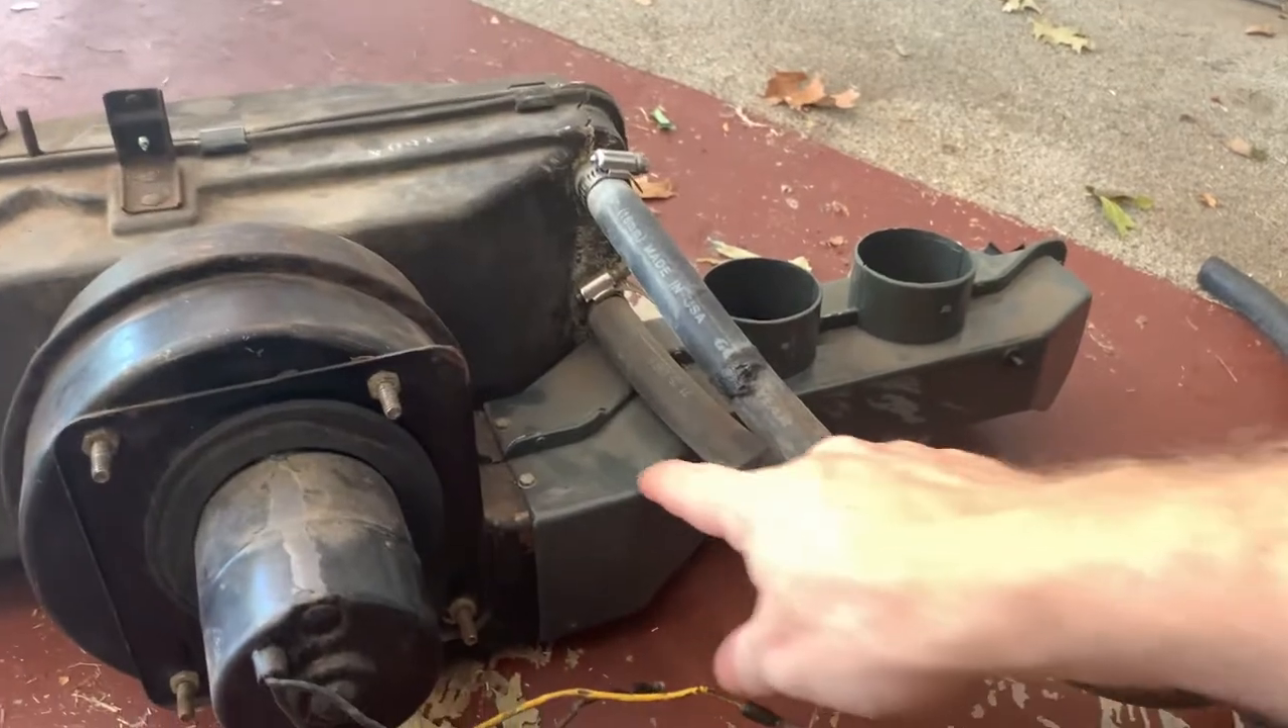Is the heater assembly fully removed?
Yes.